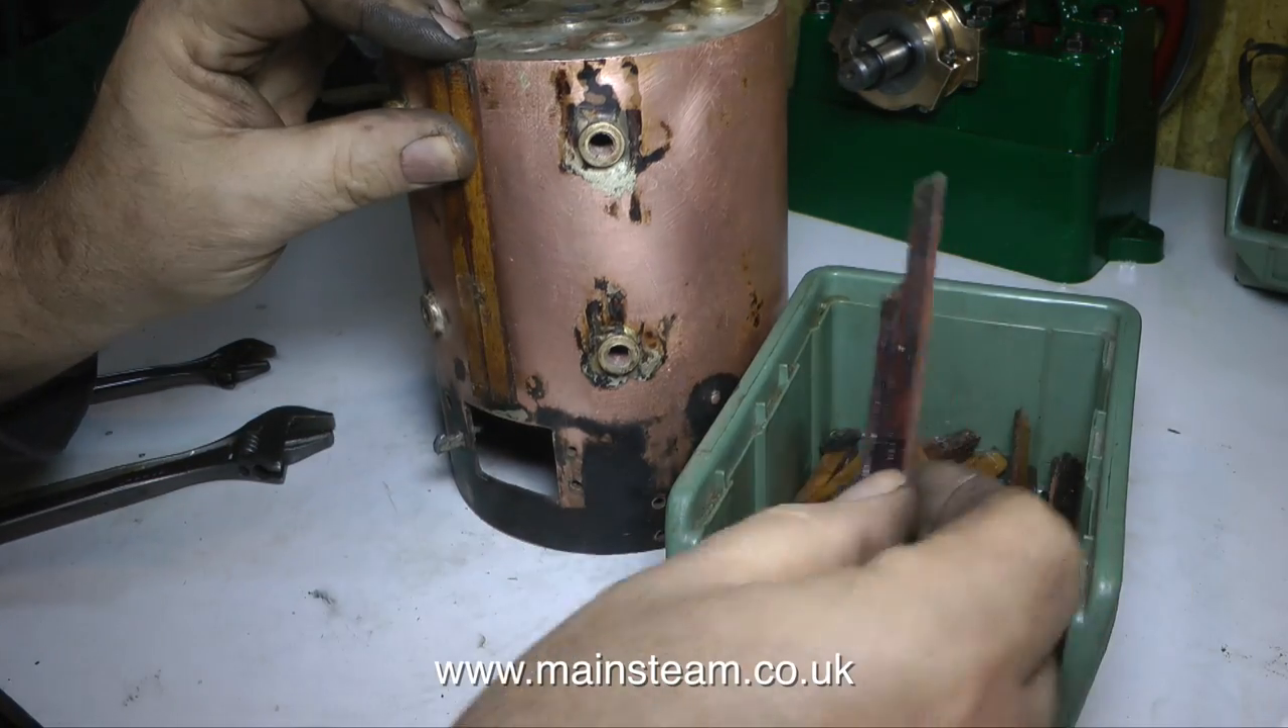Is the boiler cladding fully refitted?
No.